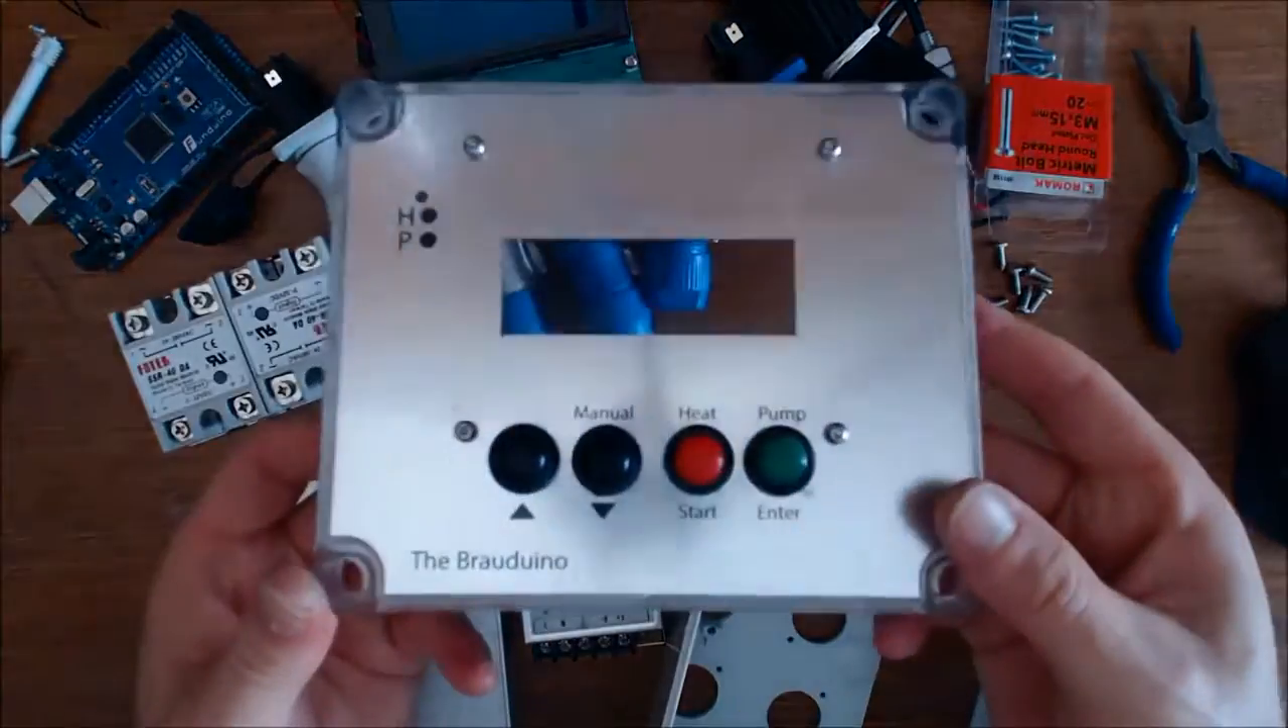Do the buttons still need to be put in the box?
No.